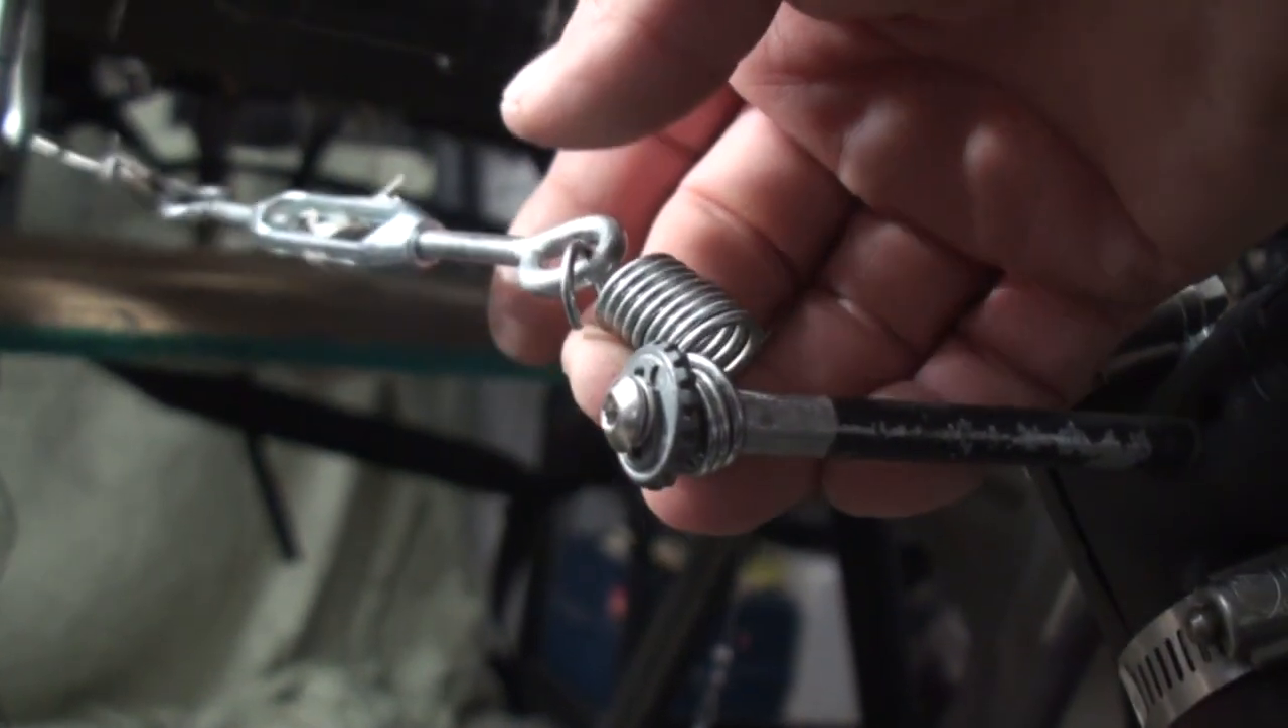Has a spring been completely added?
Yes.